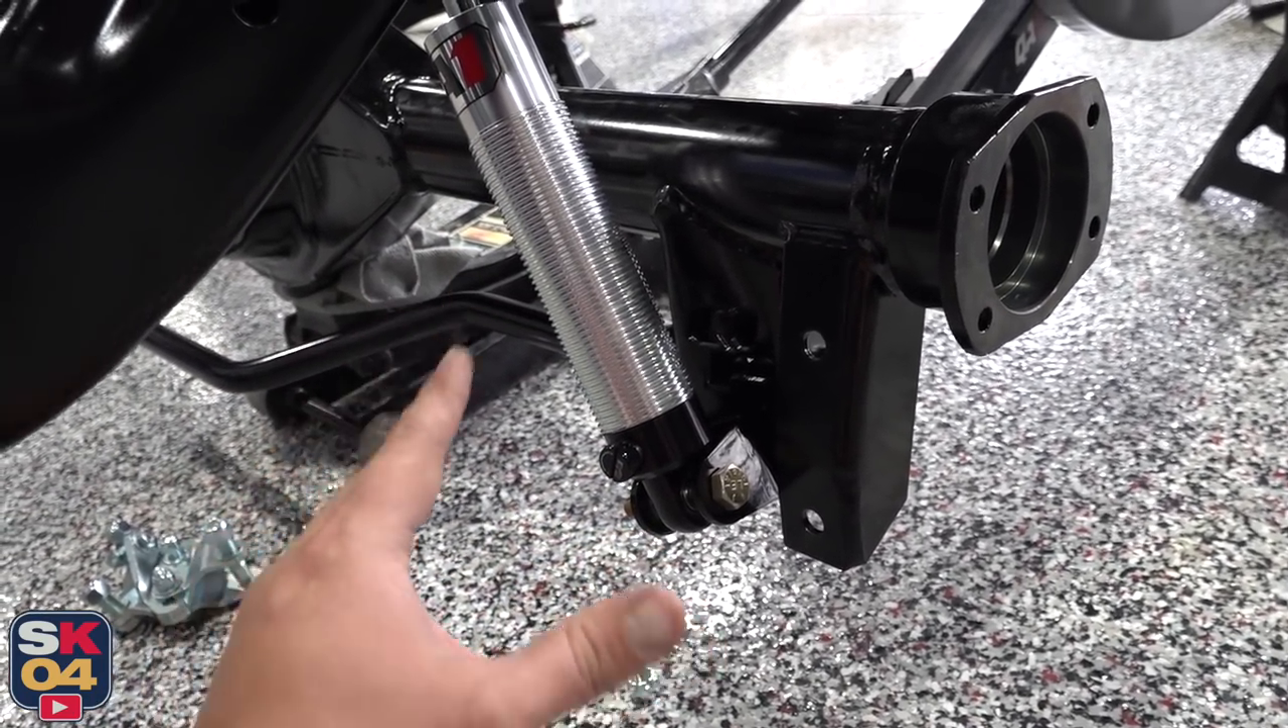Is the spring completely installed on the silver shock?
No.